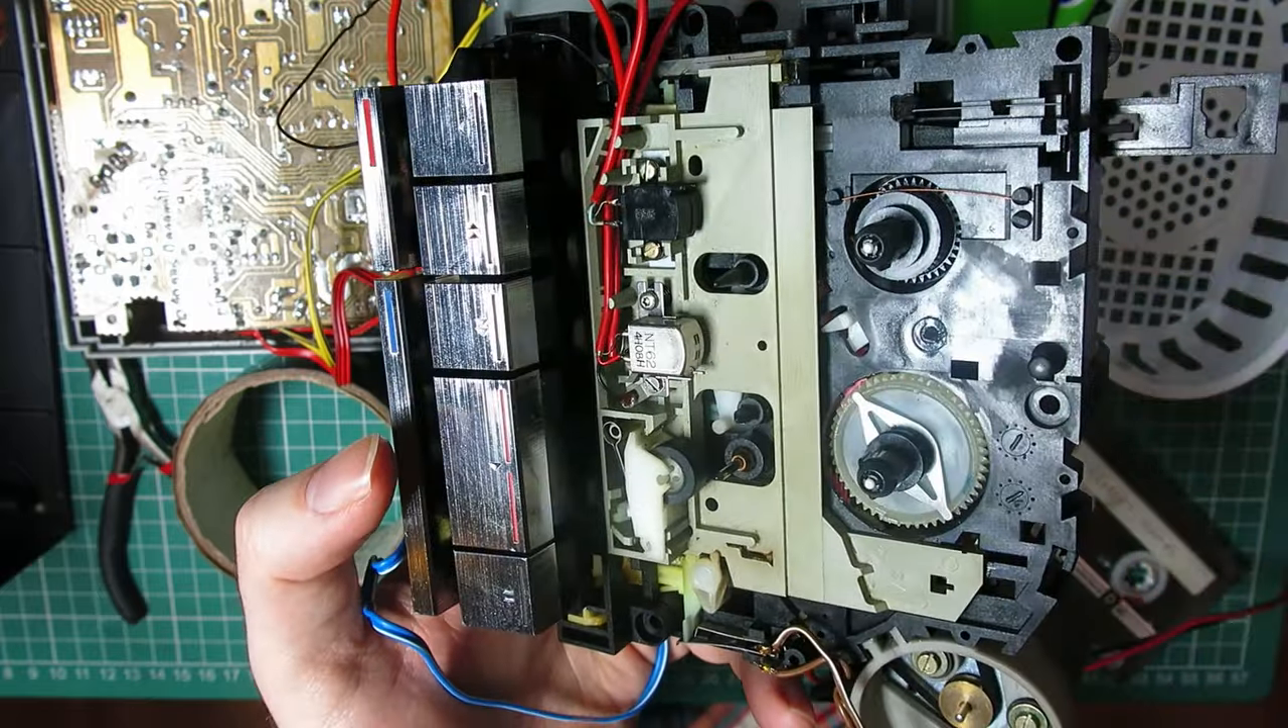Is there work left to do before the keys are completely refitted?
No.